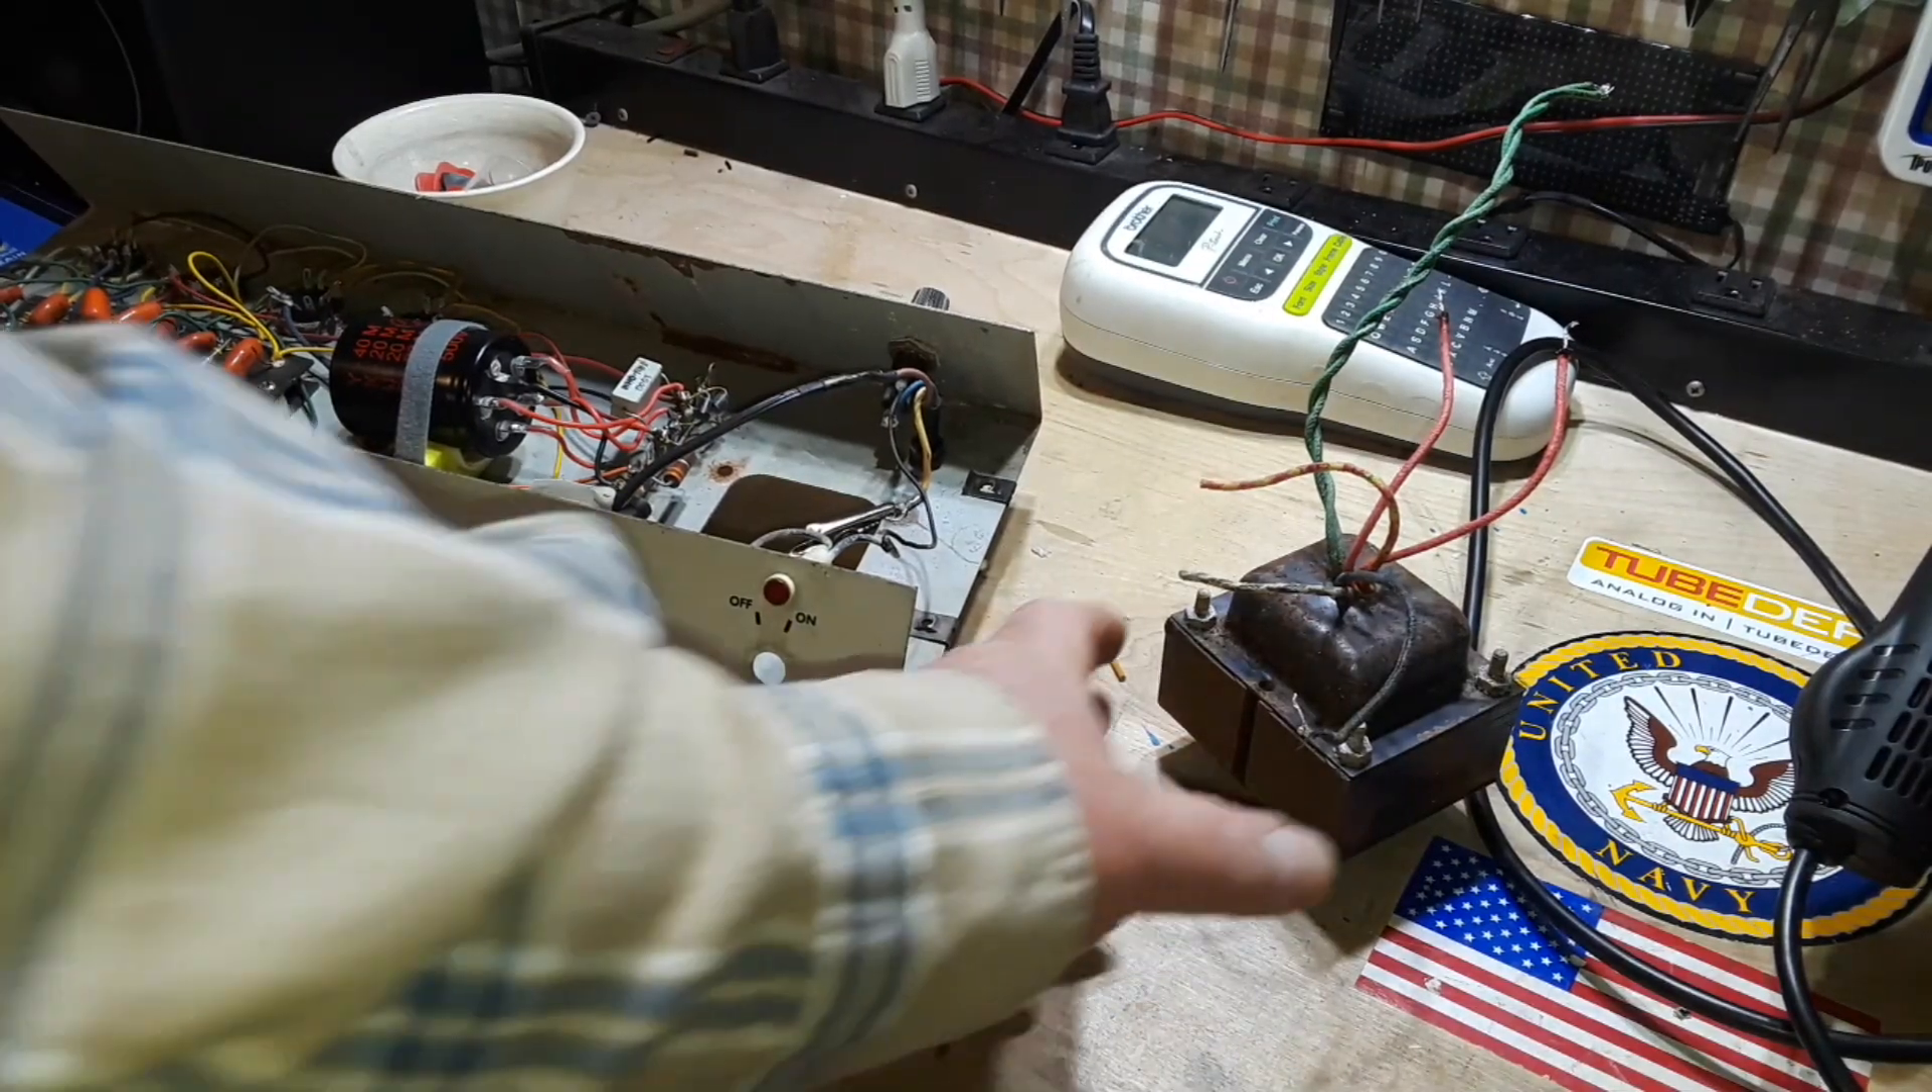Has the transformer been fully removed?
Yes.